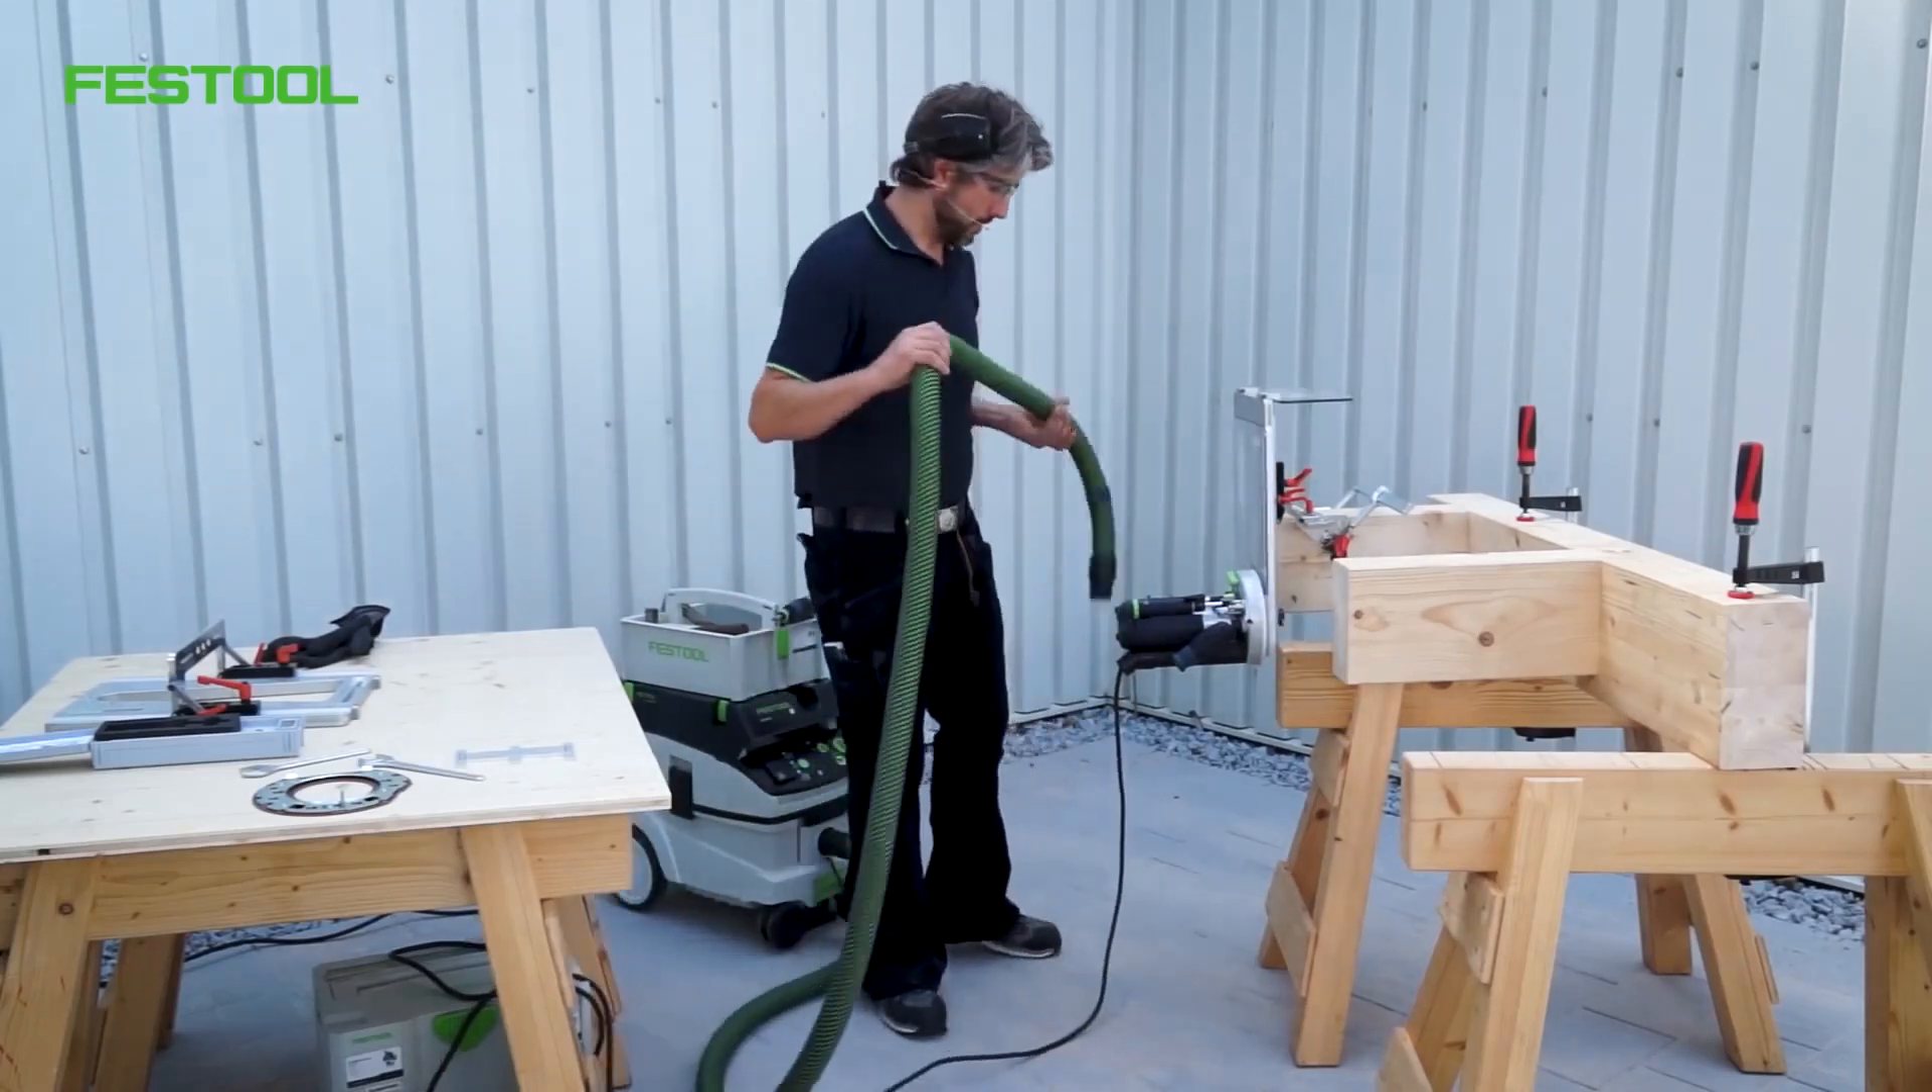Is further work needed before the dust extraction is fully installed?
Yes.